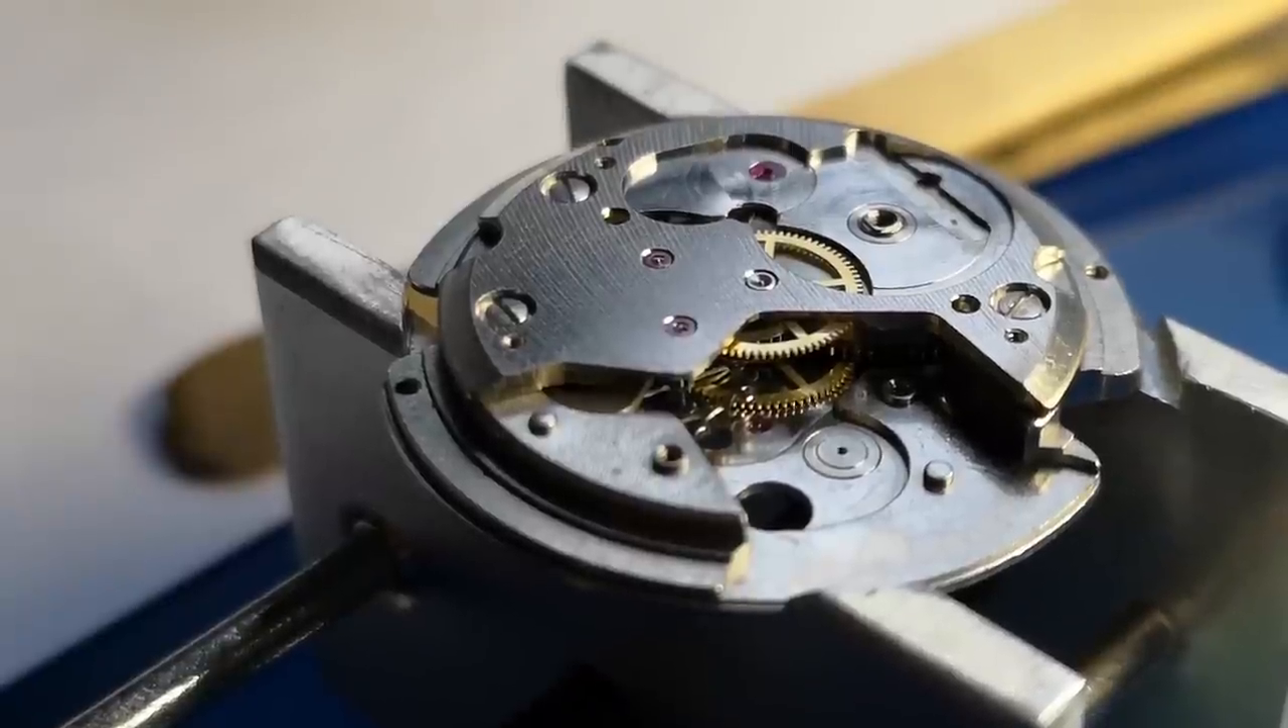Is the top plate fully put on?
Yes.